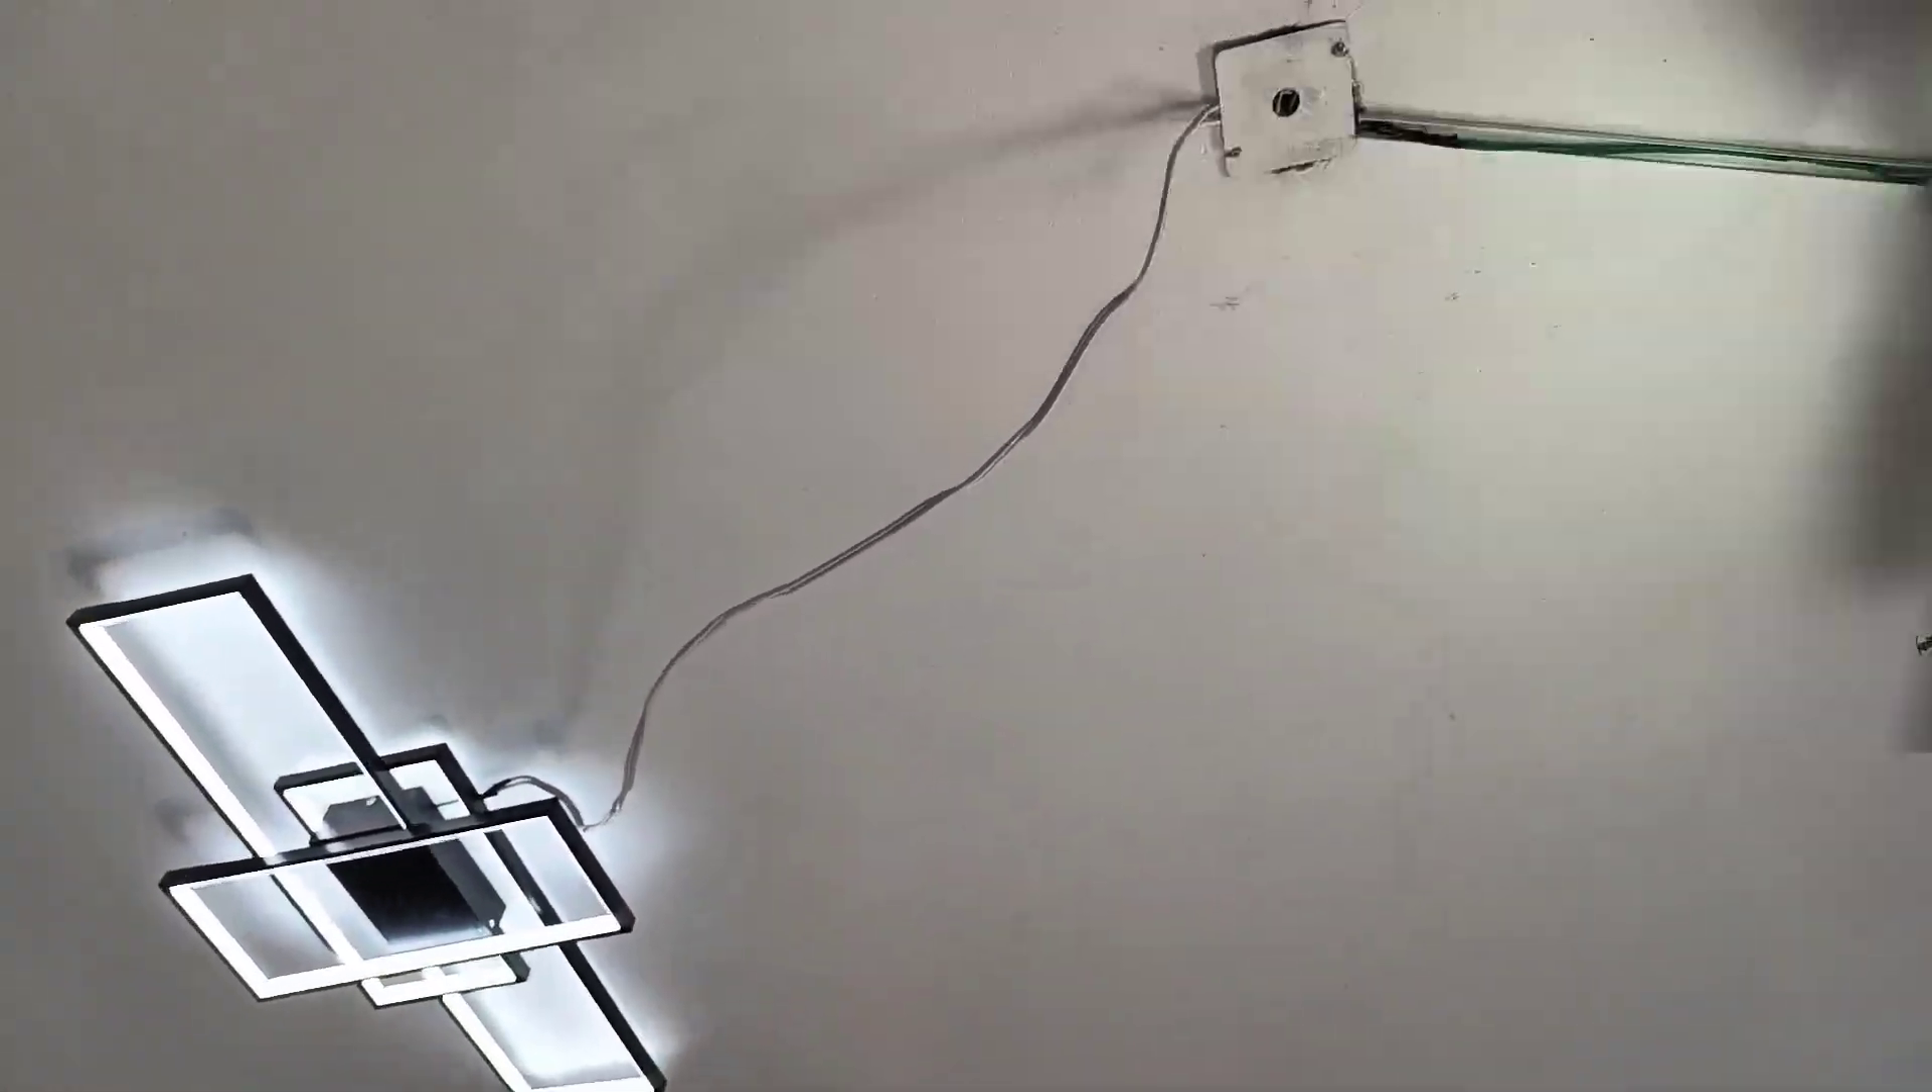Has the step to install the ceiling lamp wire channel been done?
No.